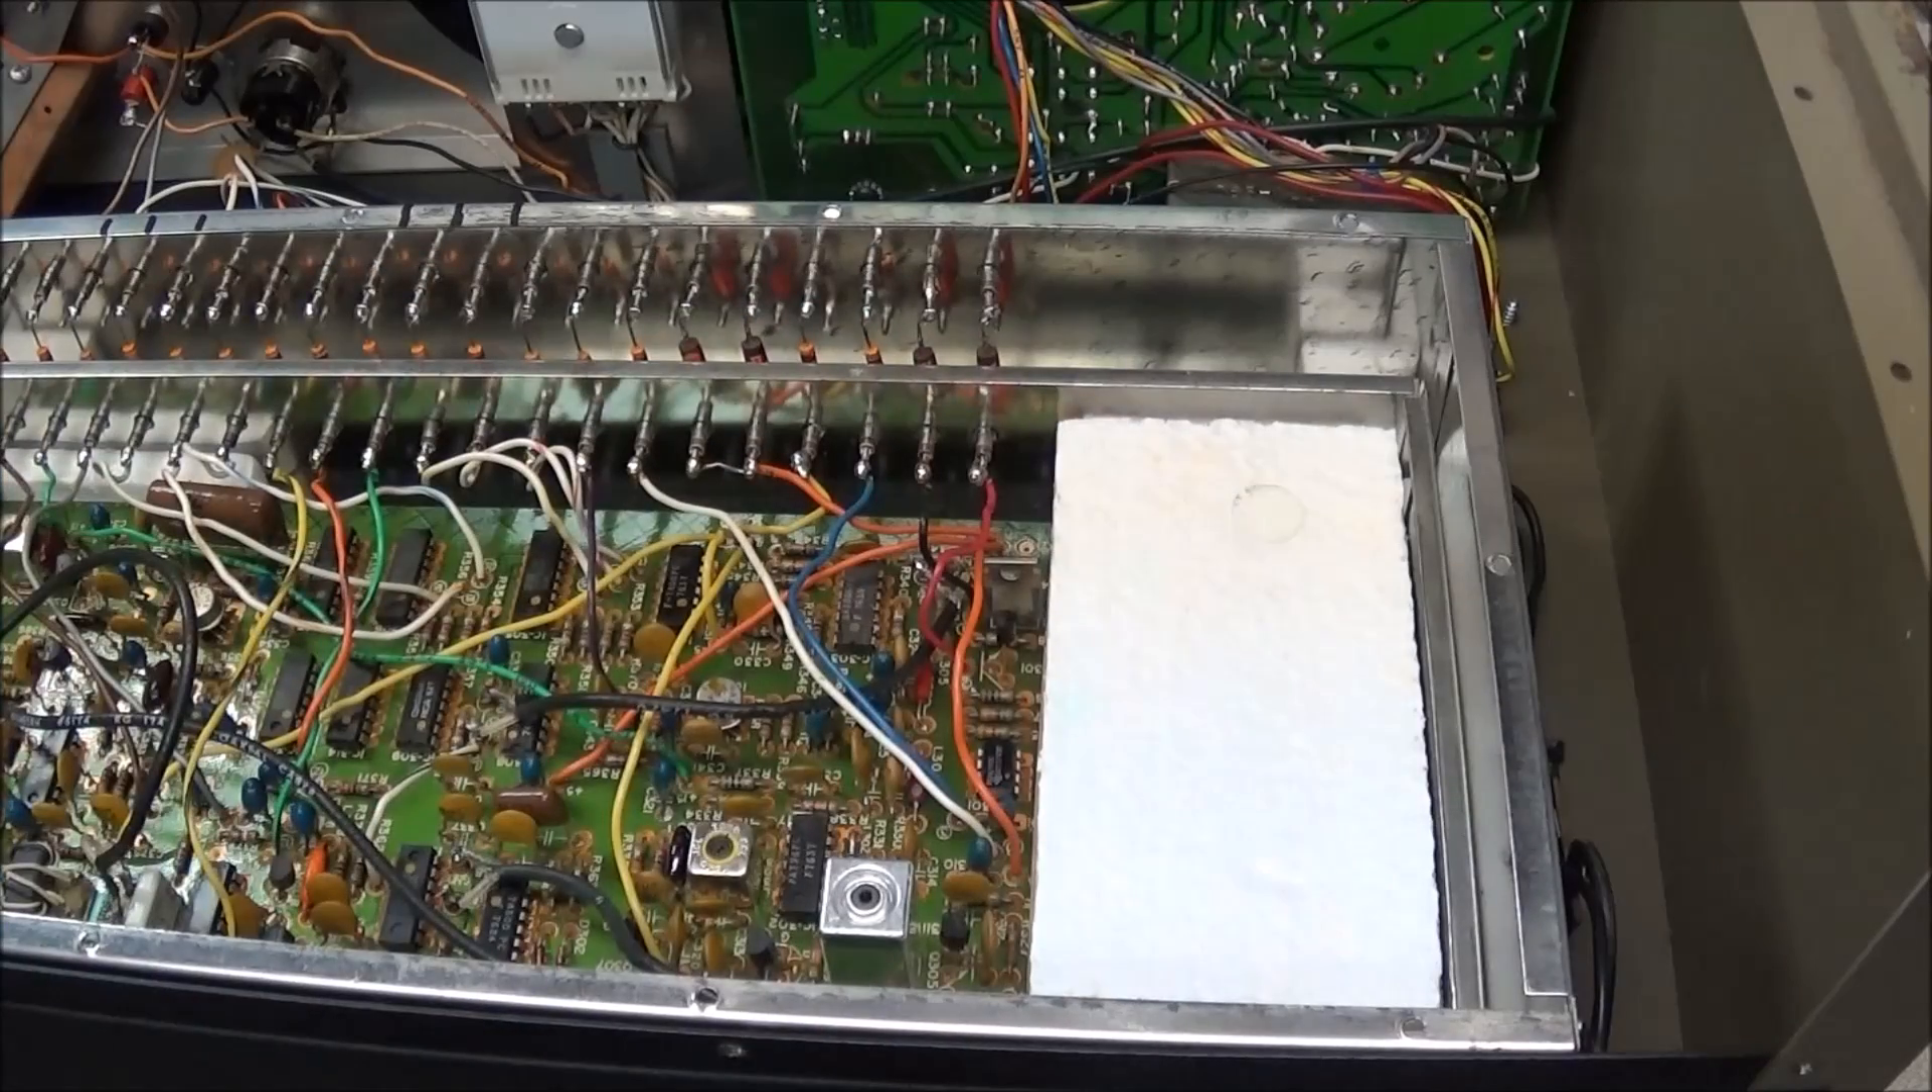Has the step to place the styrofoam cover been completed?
Yes.